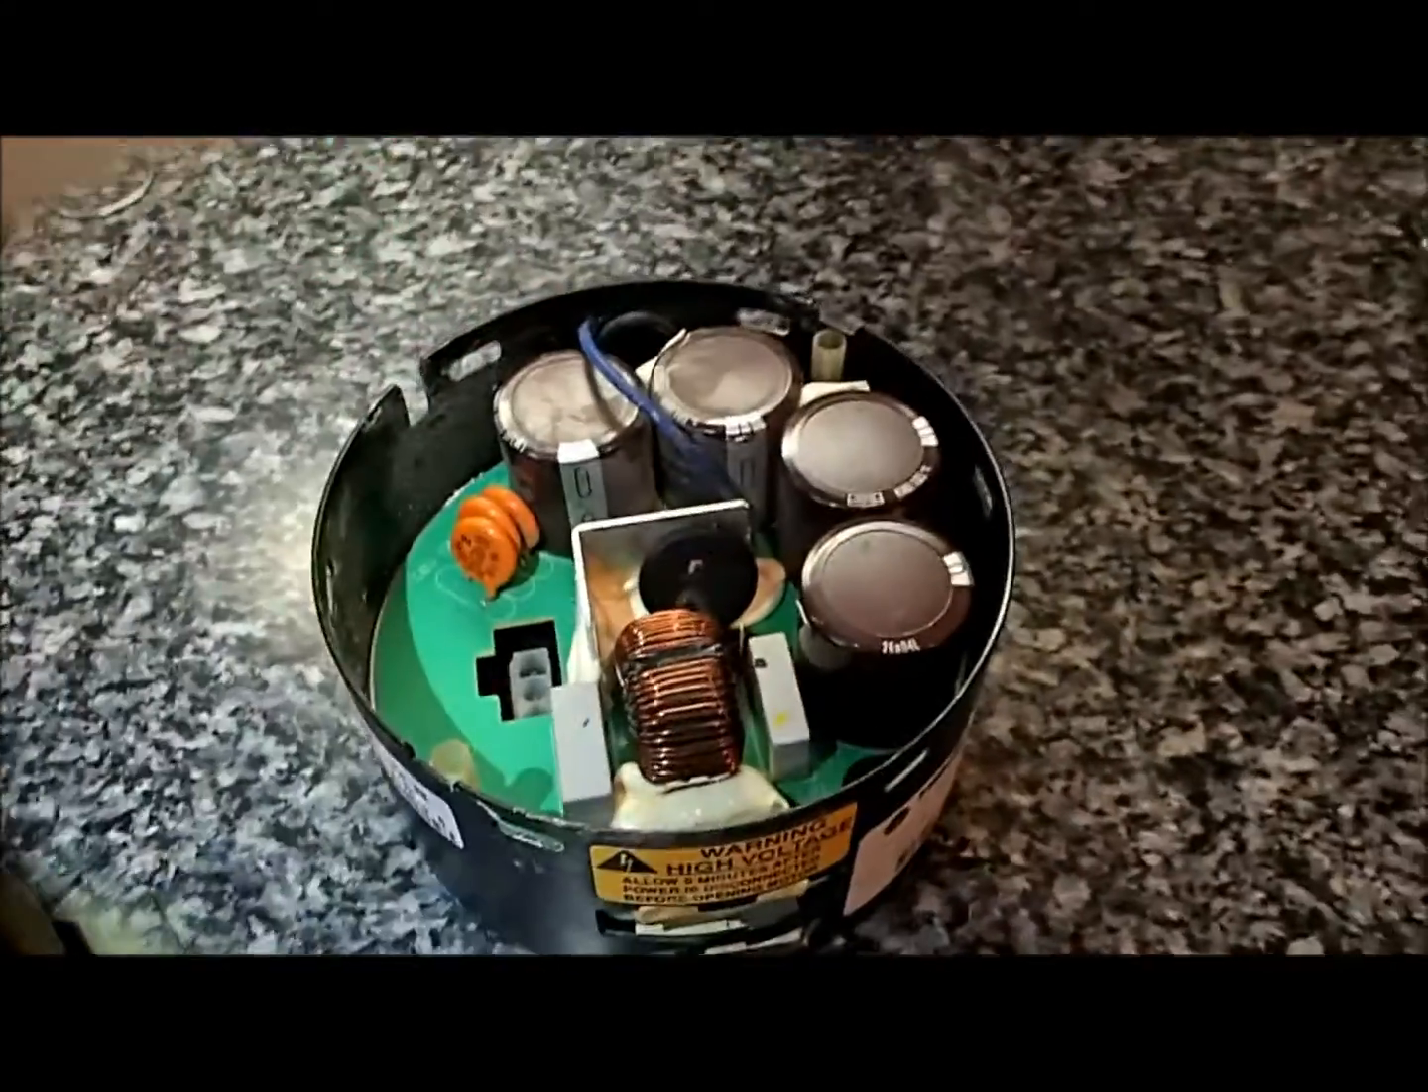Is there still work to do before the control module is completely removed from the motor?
No.